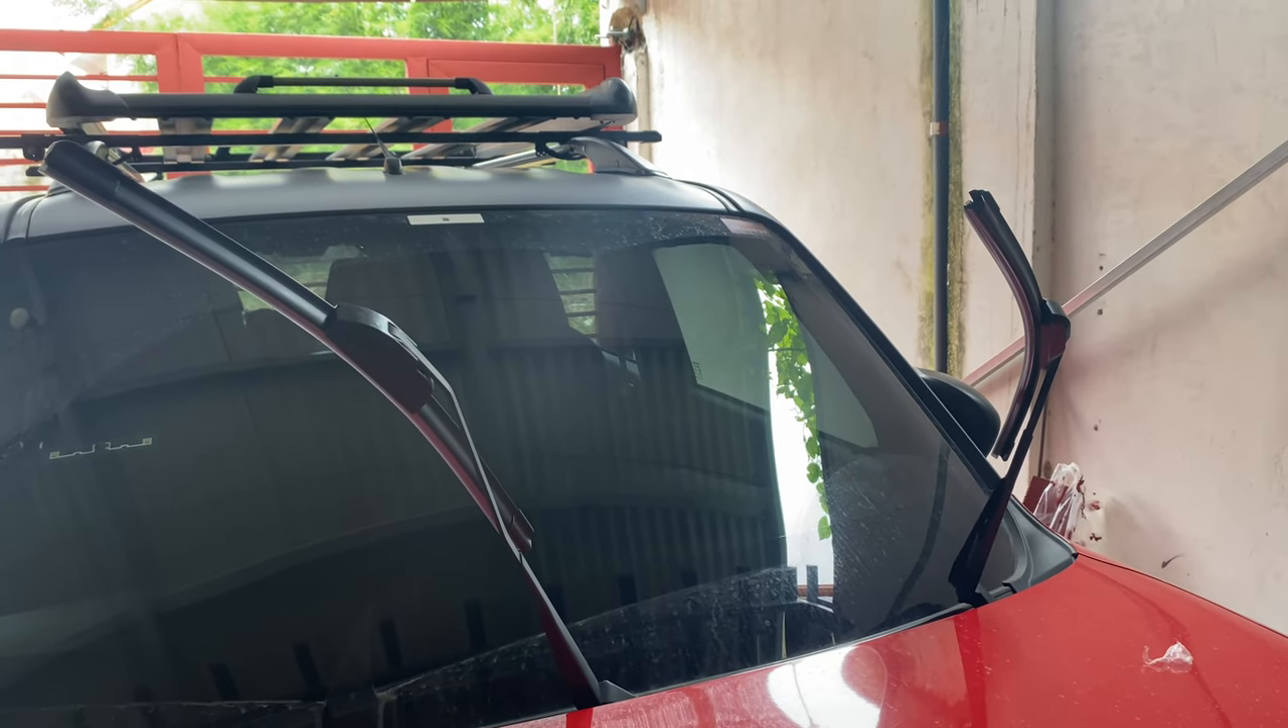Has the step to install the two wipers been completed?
Yes.